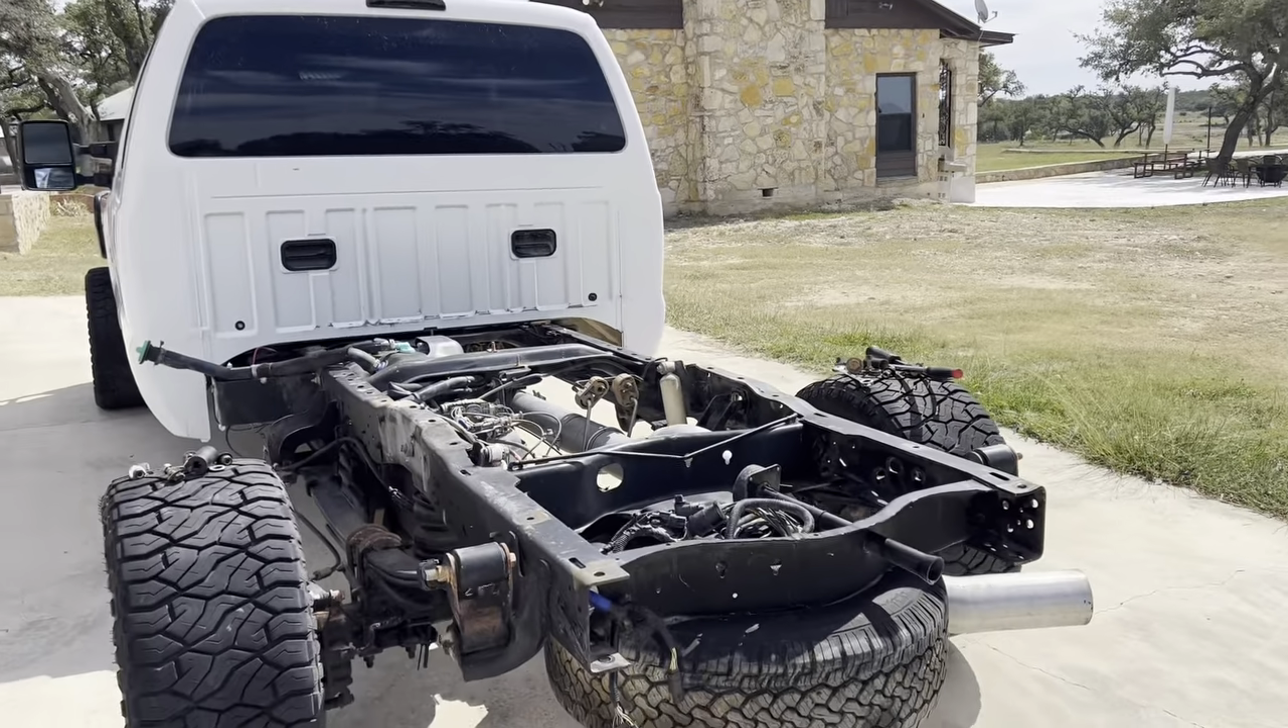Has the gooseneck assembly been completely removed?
Yes.